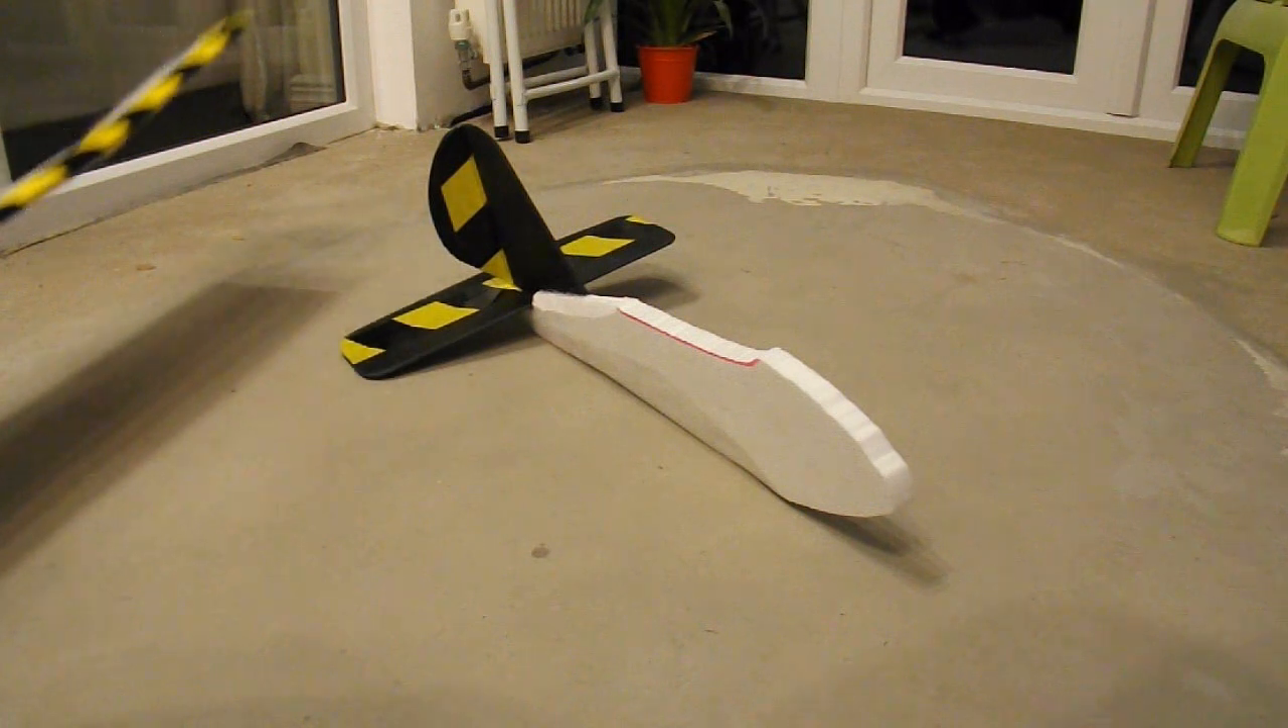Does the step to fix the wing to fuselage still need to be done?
Yes.